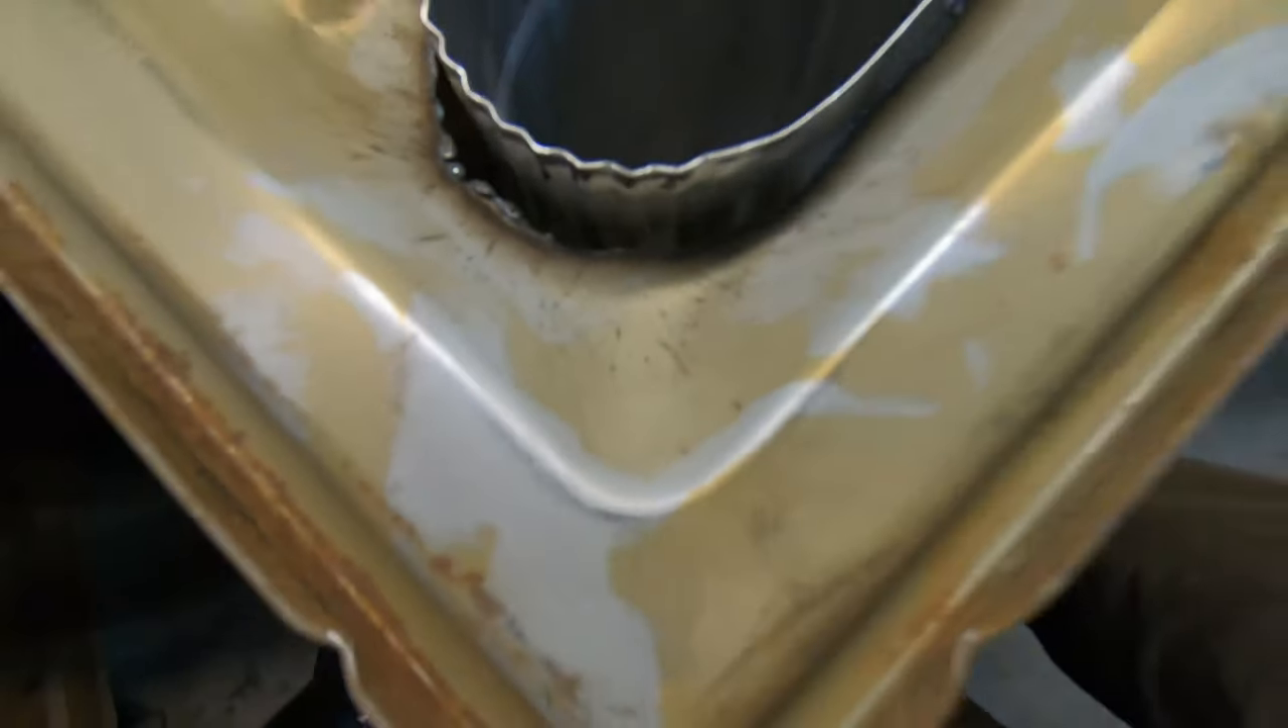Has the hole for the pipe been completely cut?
Yes.